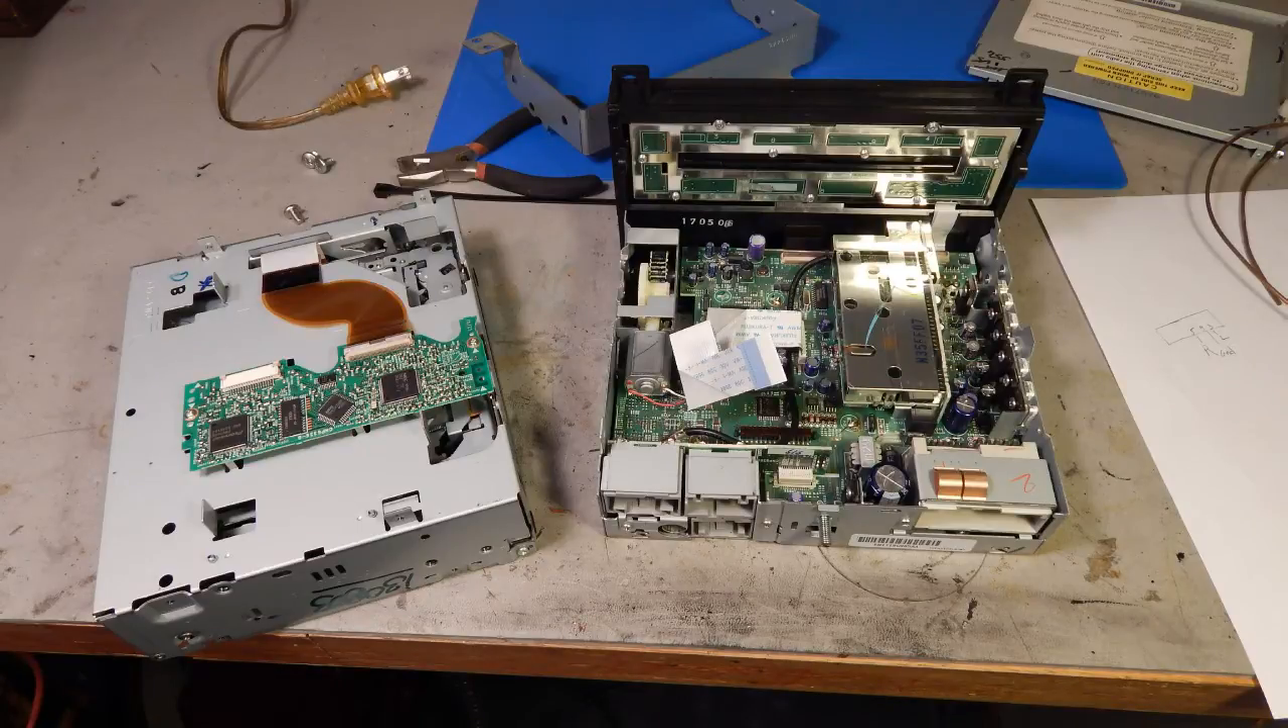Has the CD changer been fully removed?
Yes.